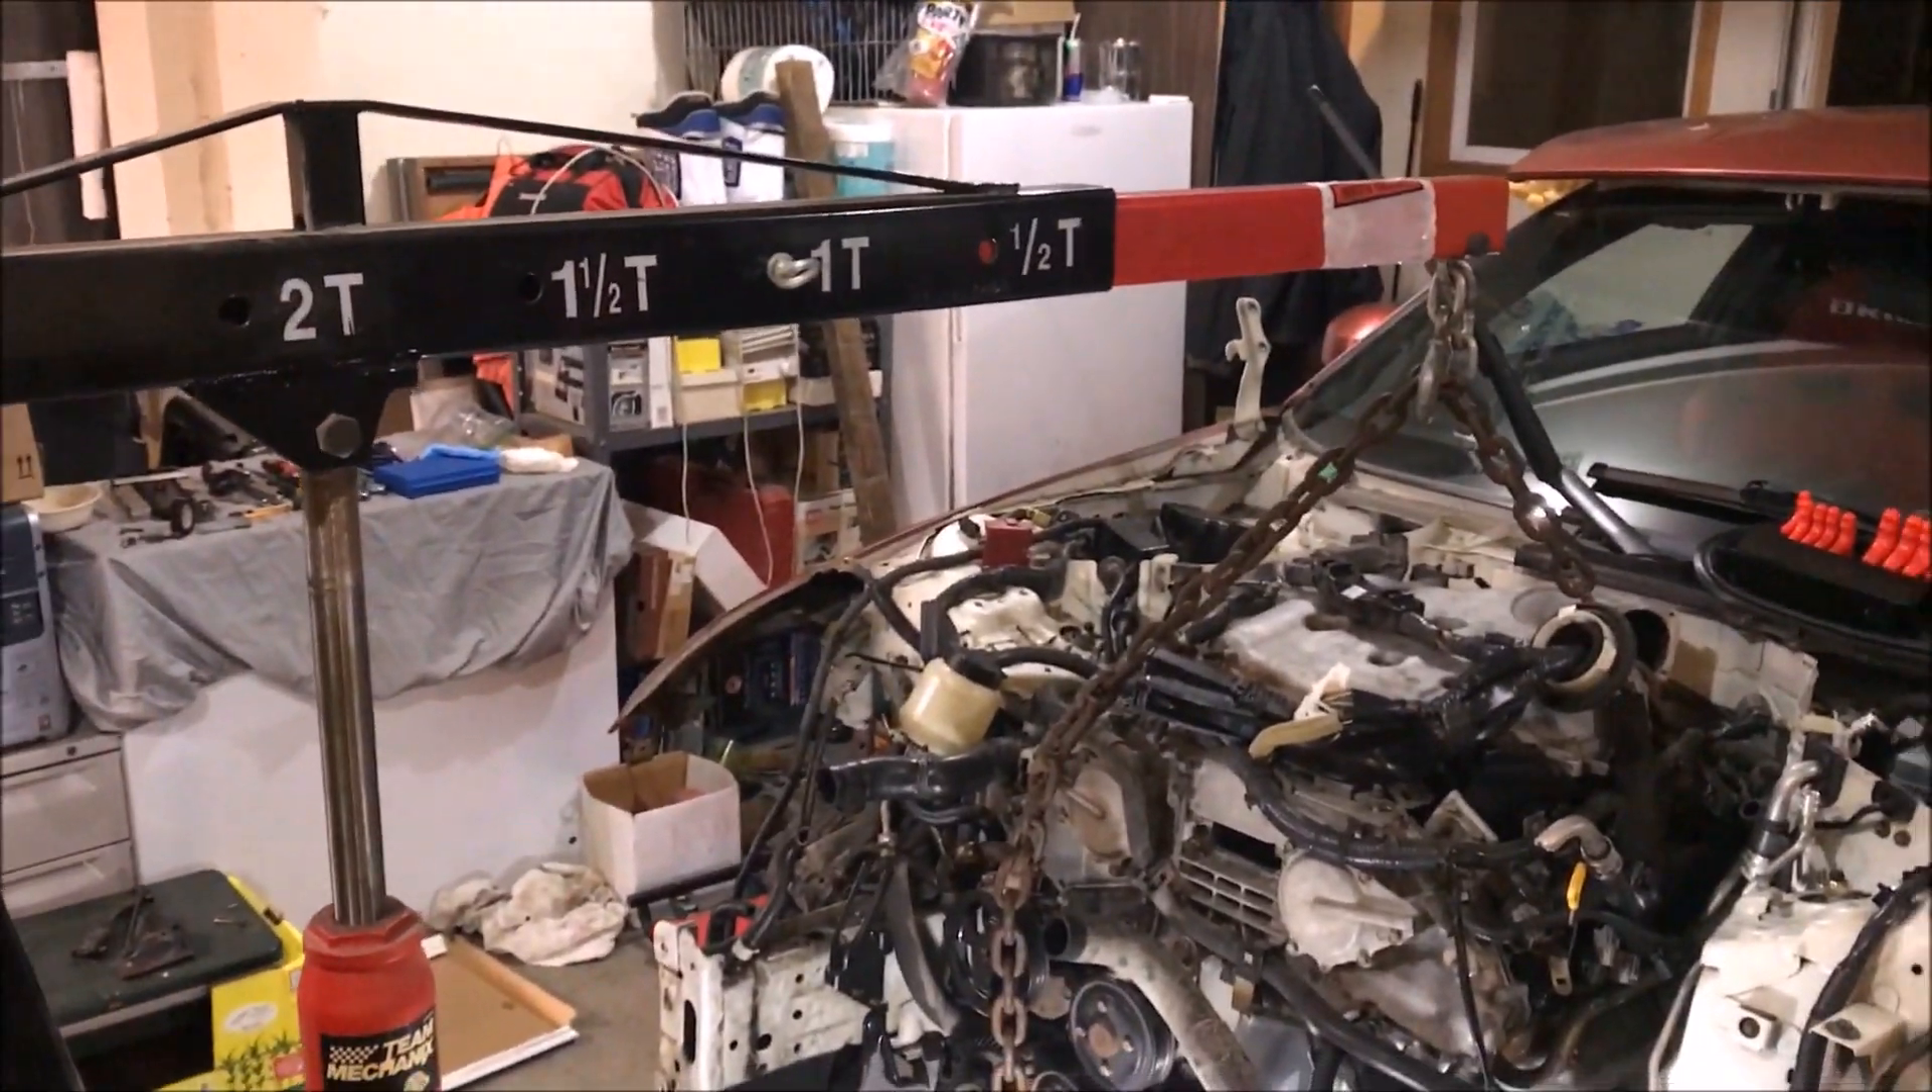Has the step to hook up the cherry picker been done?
Yes.